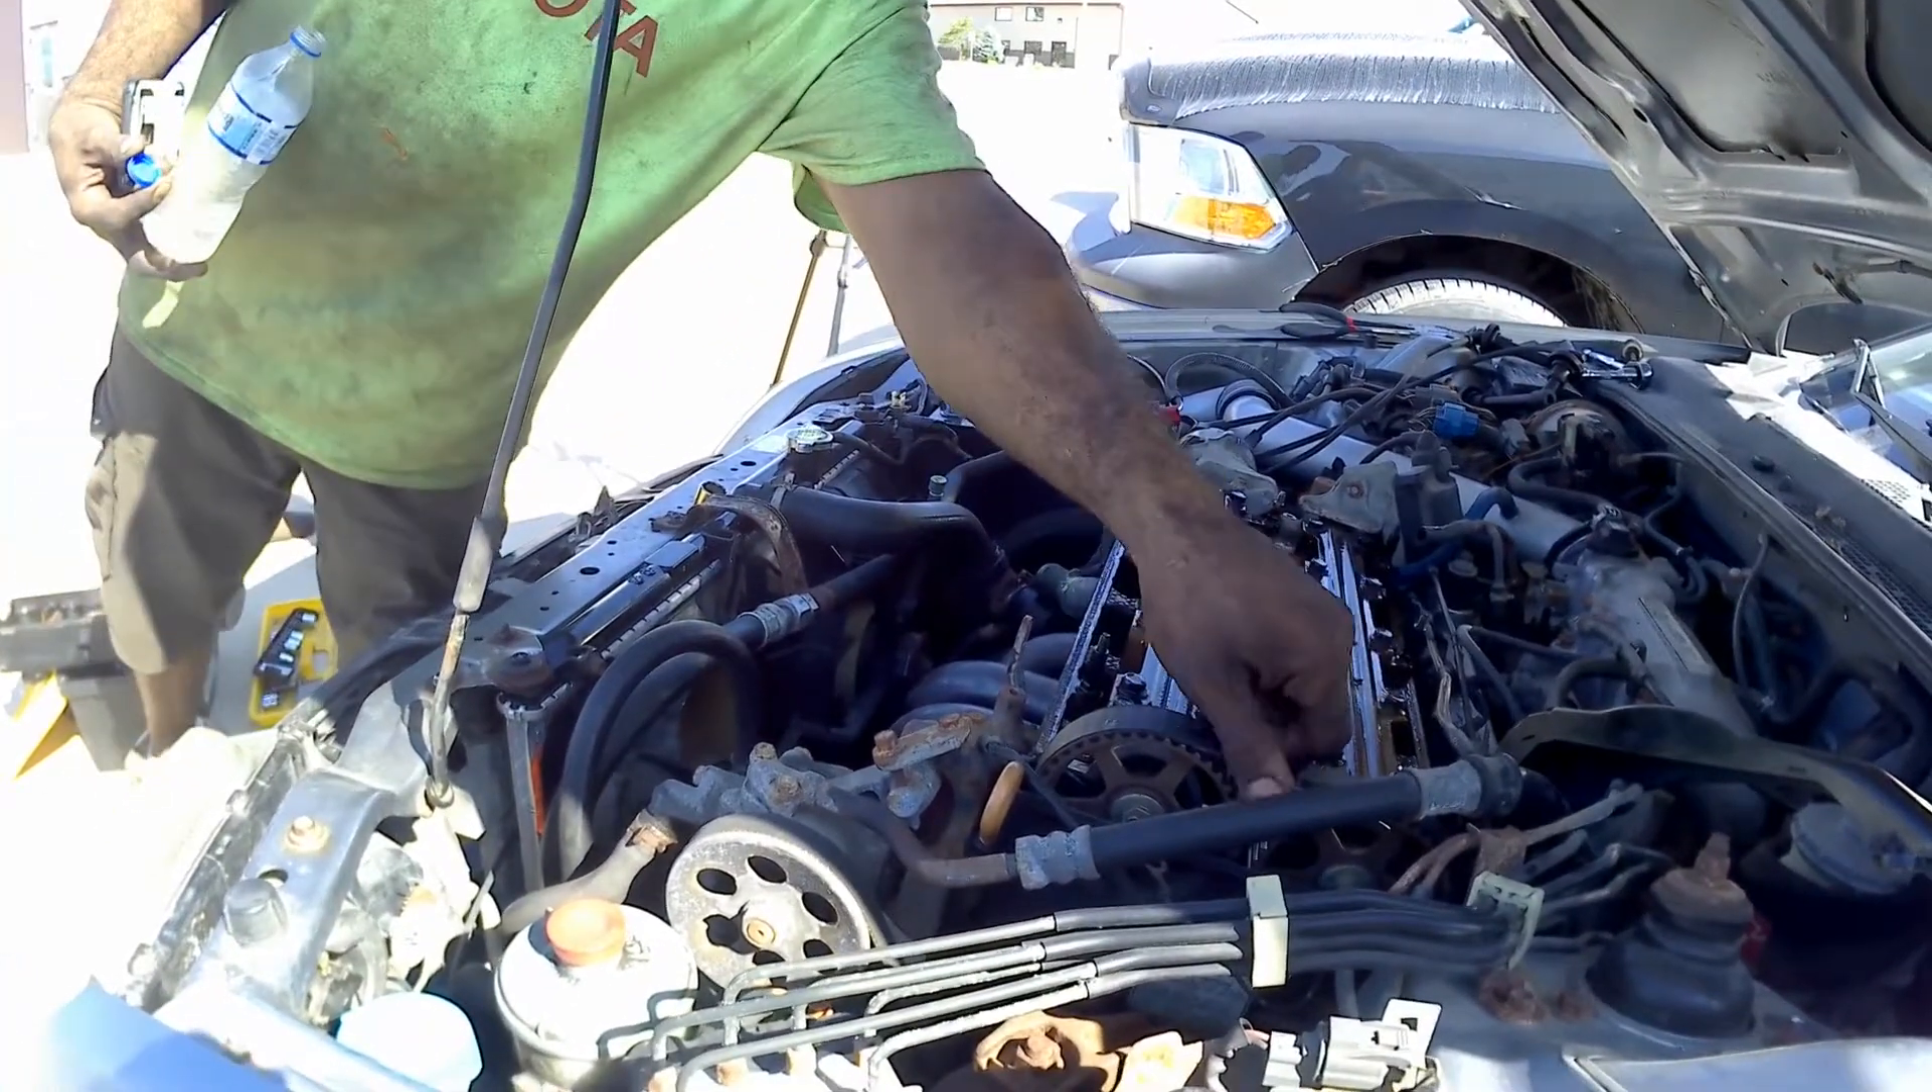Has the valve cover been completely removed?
Yes.